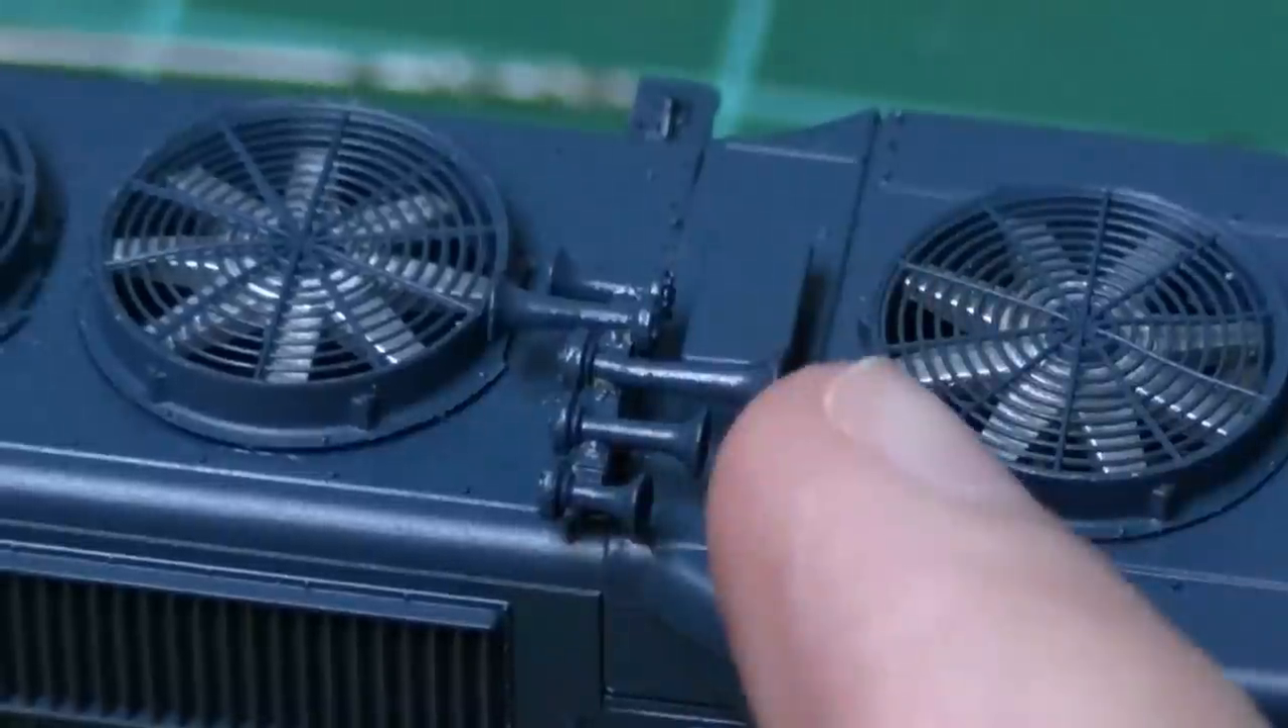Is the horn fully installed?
Yes.